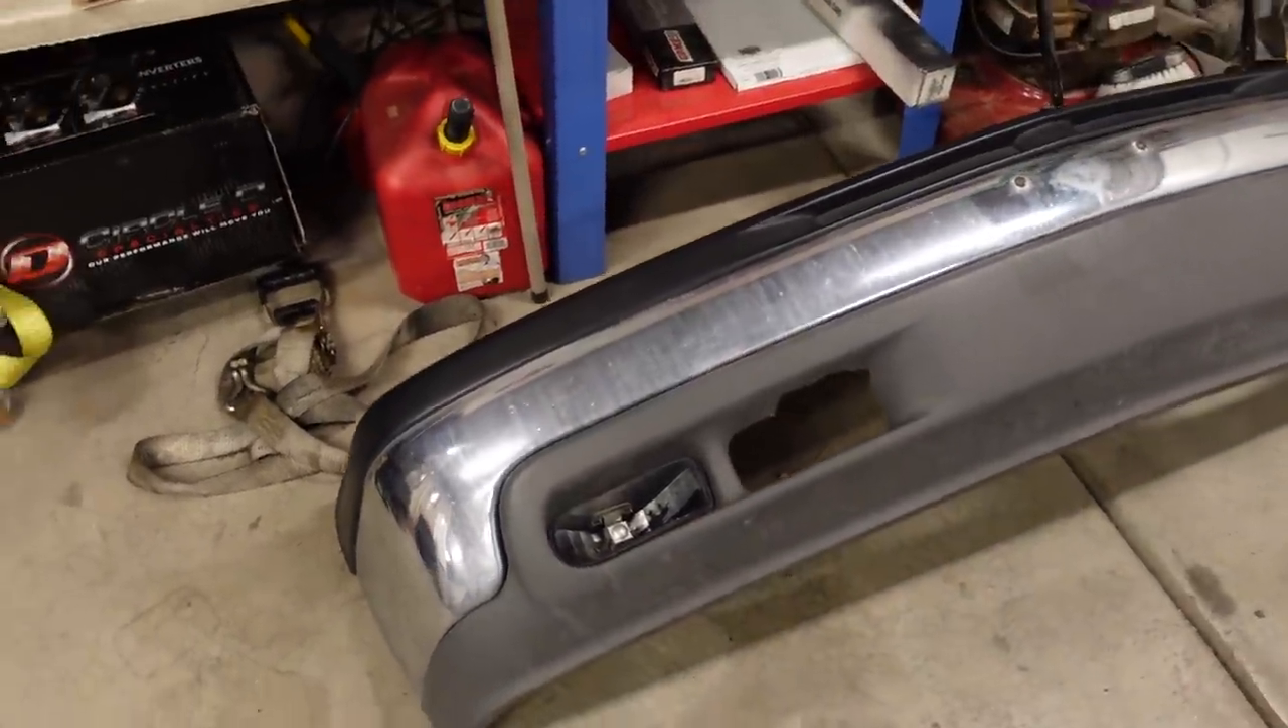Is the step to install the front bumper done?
No.